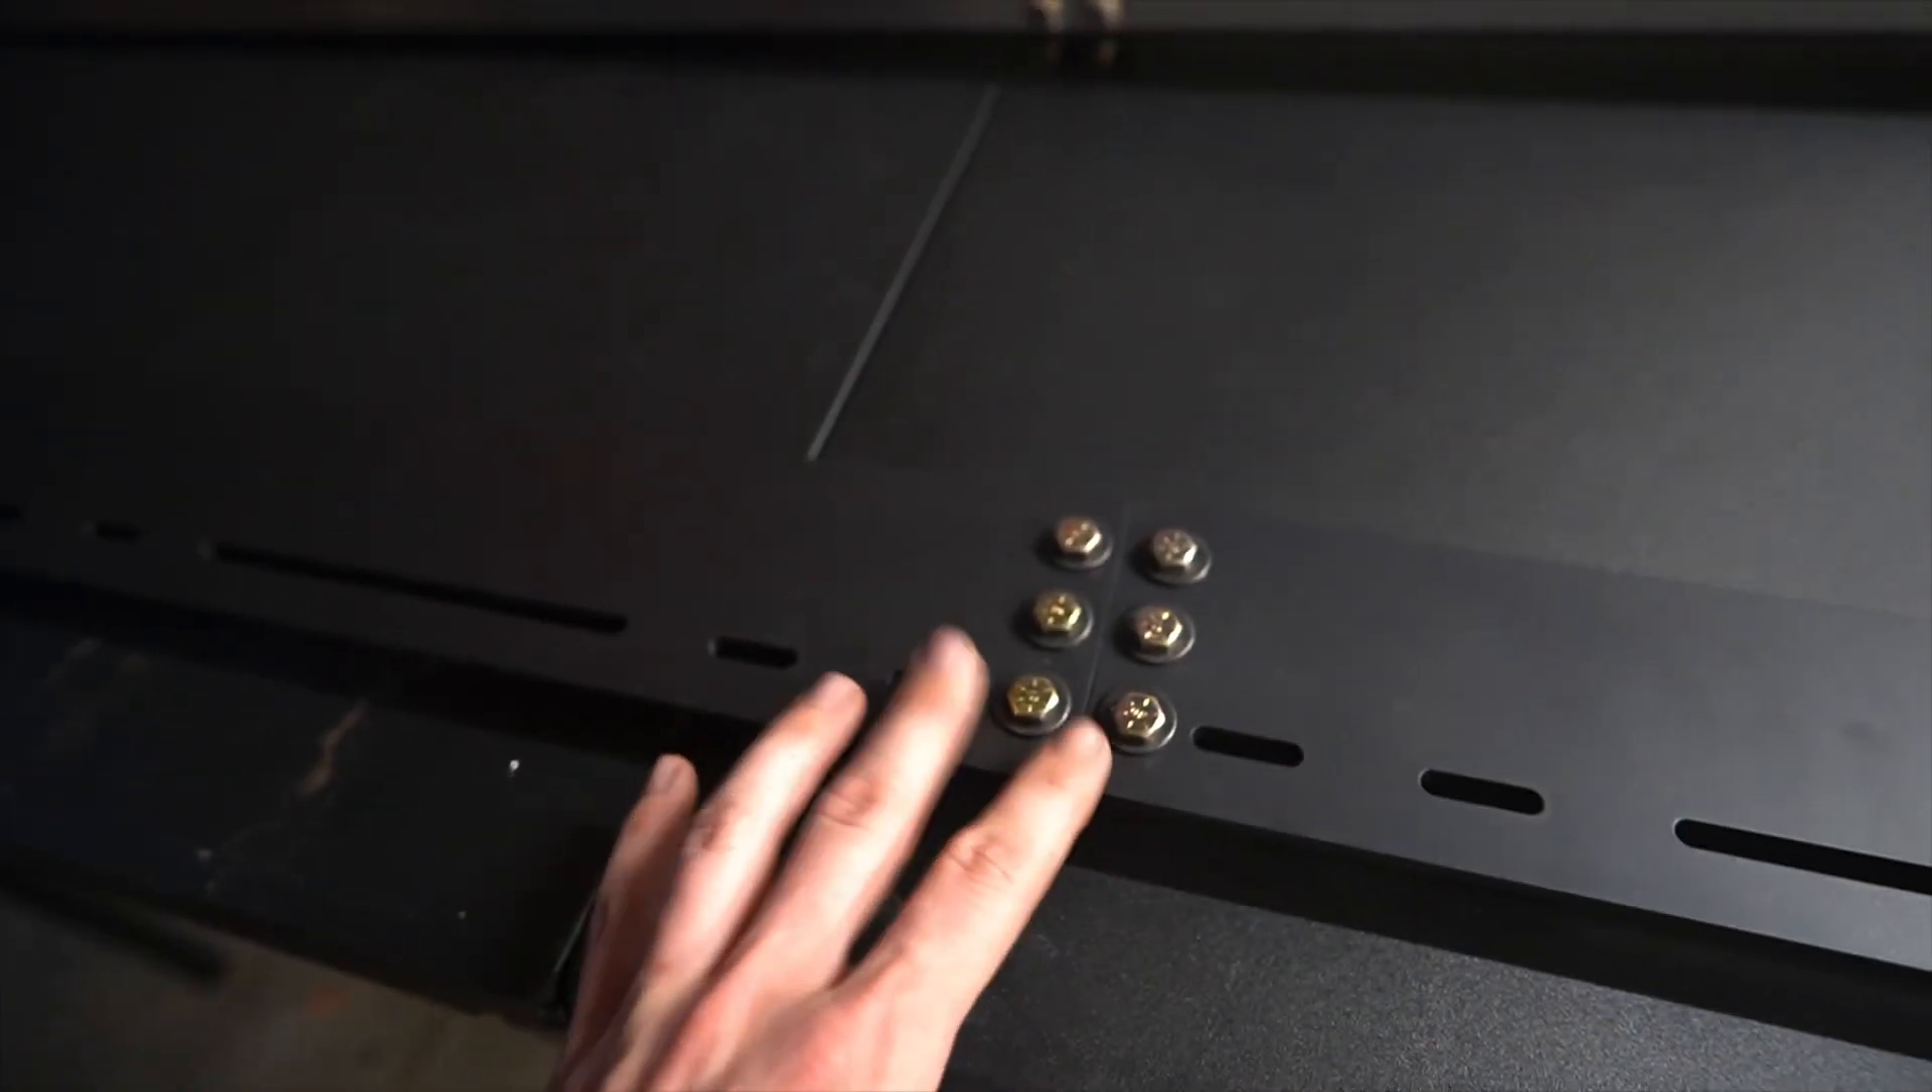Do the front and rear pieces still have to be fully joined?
No.